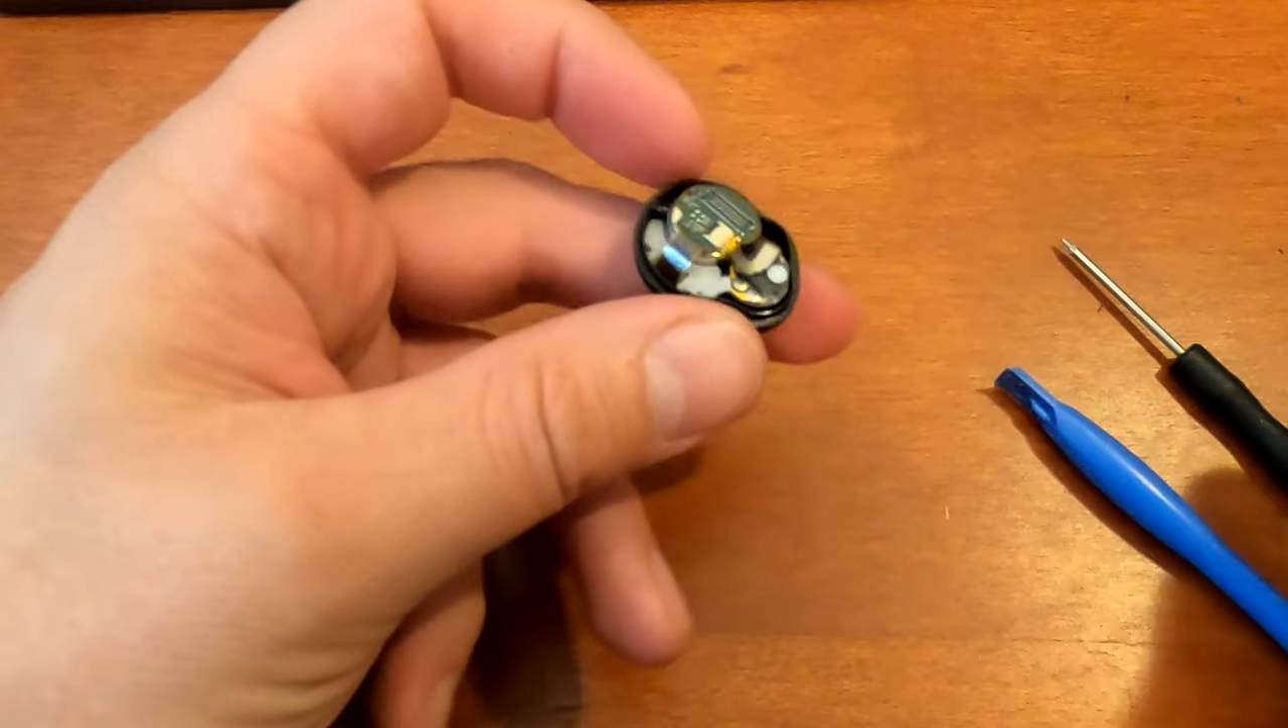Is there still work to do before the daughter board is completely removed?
Yes.